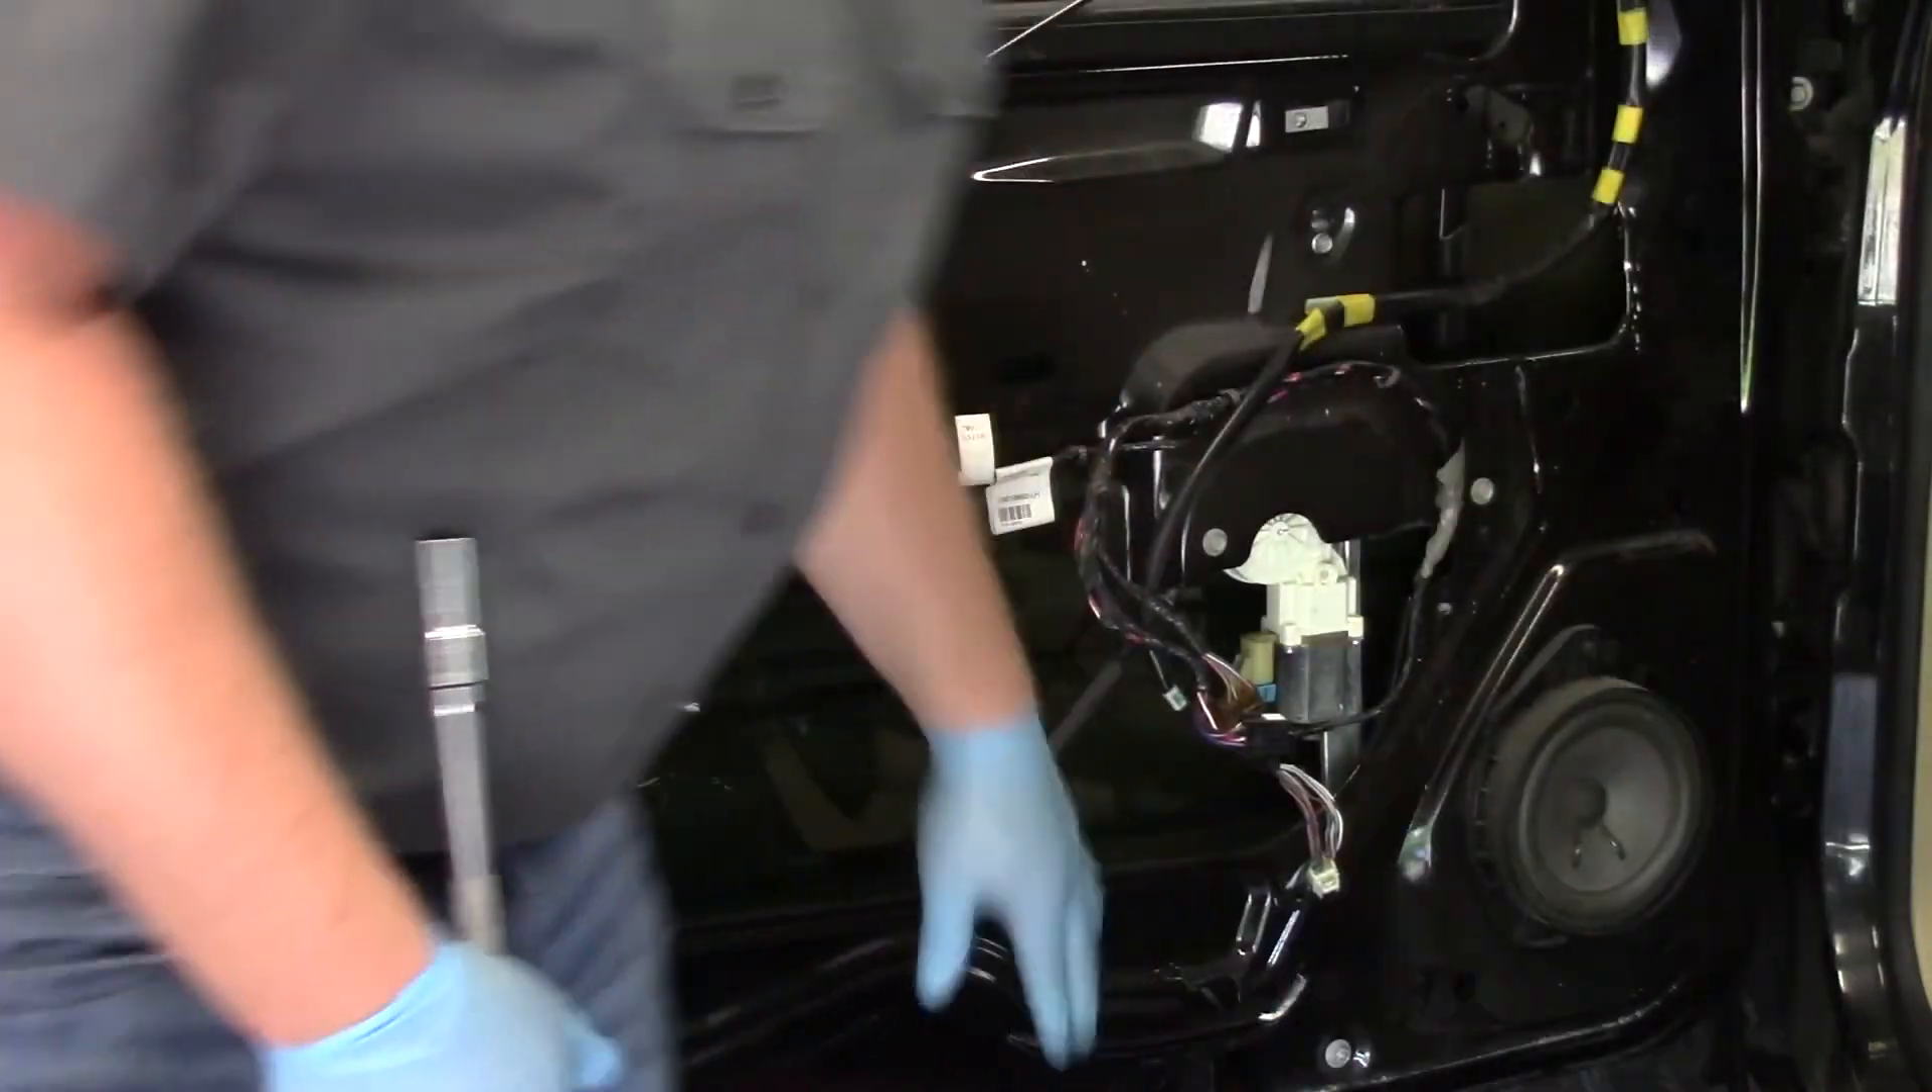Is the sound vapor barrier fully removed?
Yes.